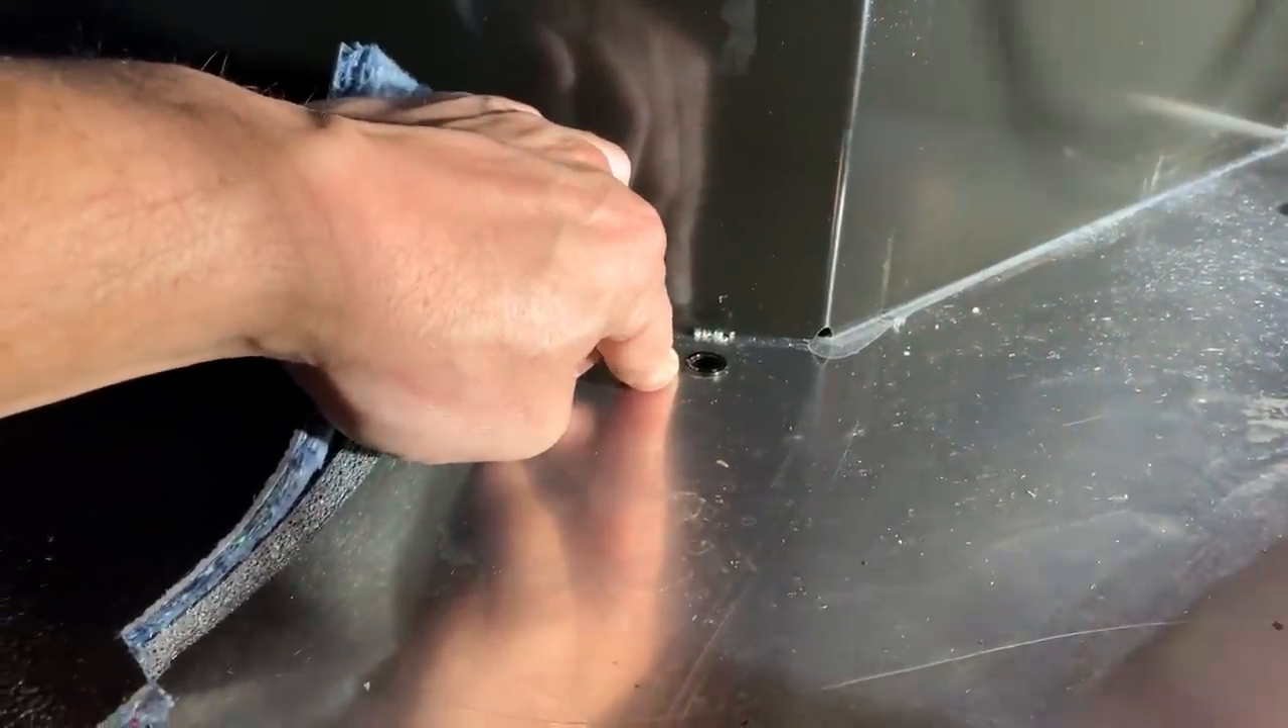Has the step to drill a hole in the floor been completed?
Yes.